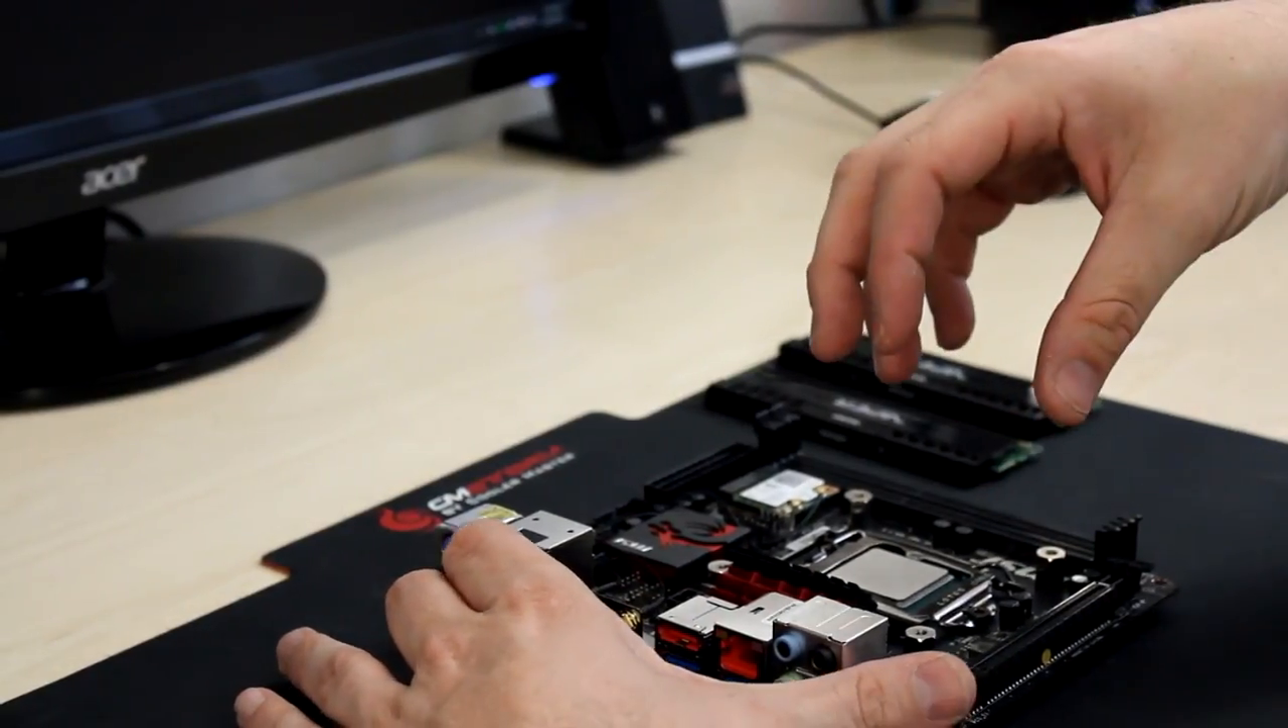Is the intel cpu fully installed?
Yes.